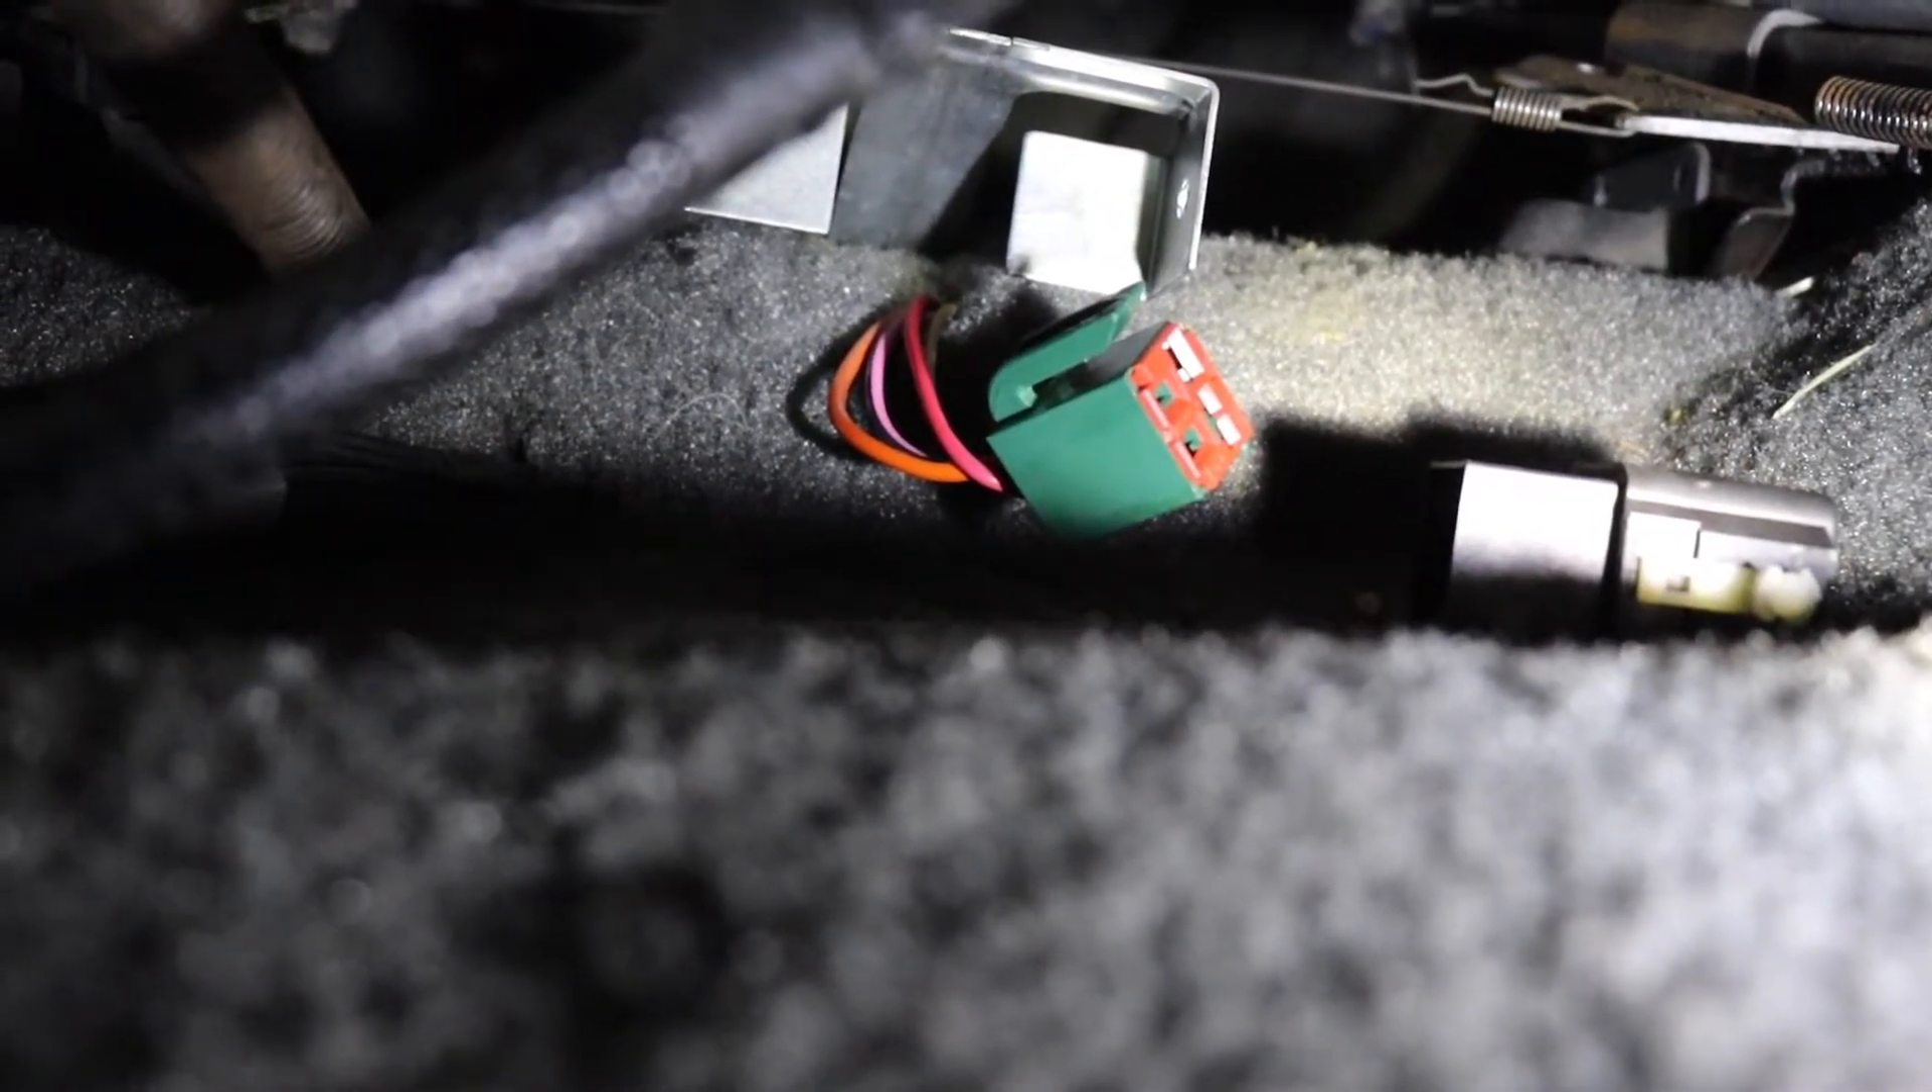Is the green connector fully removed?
Yes.